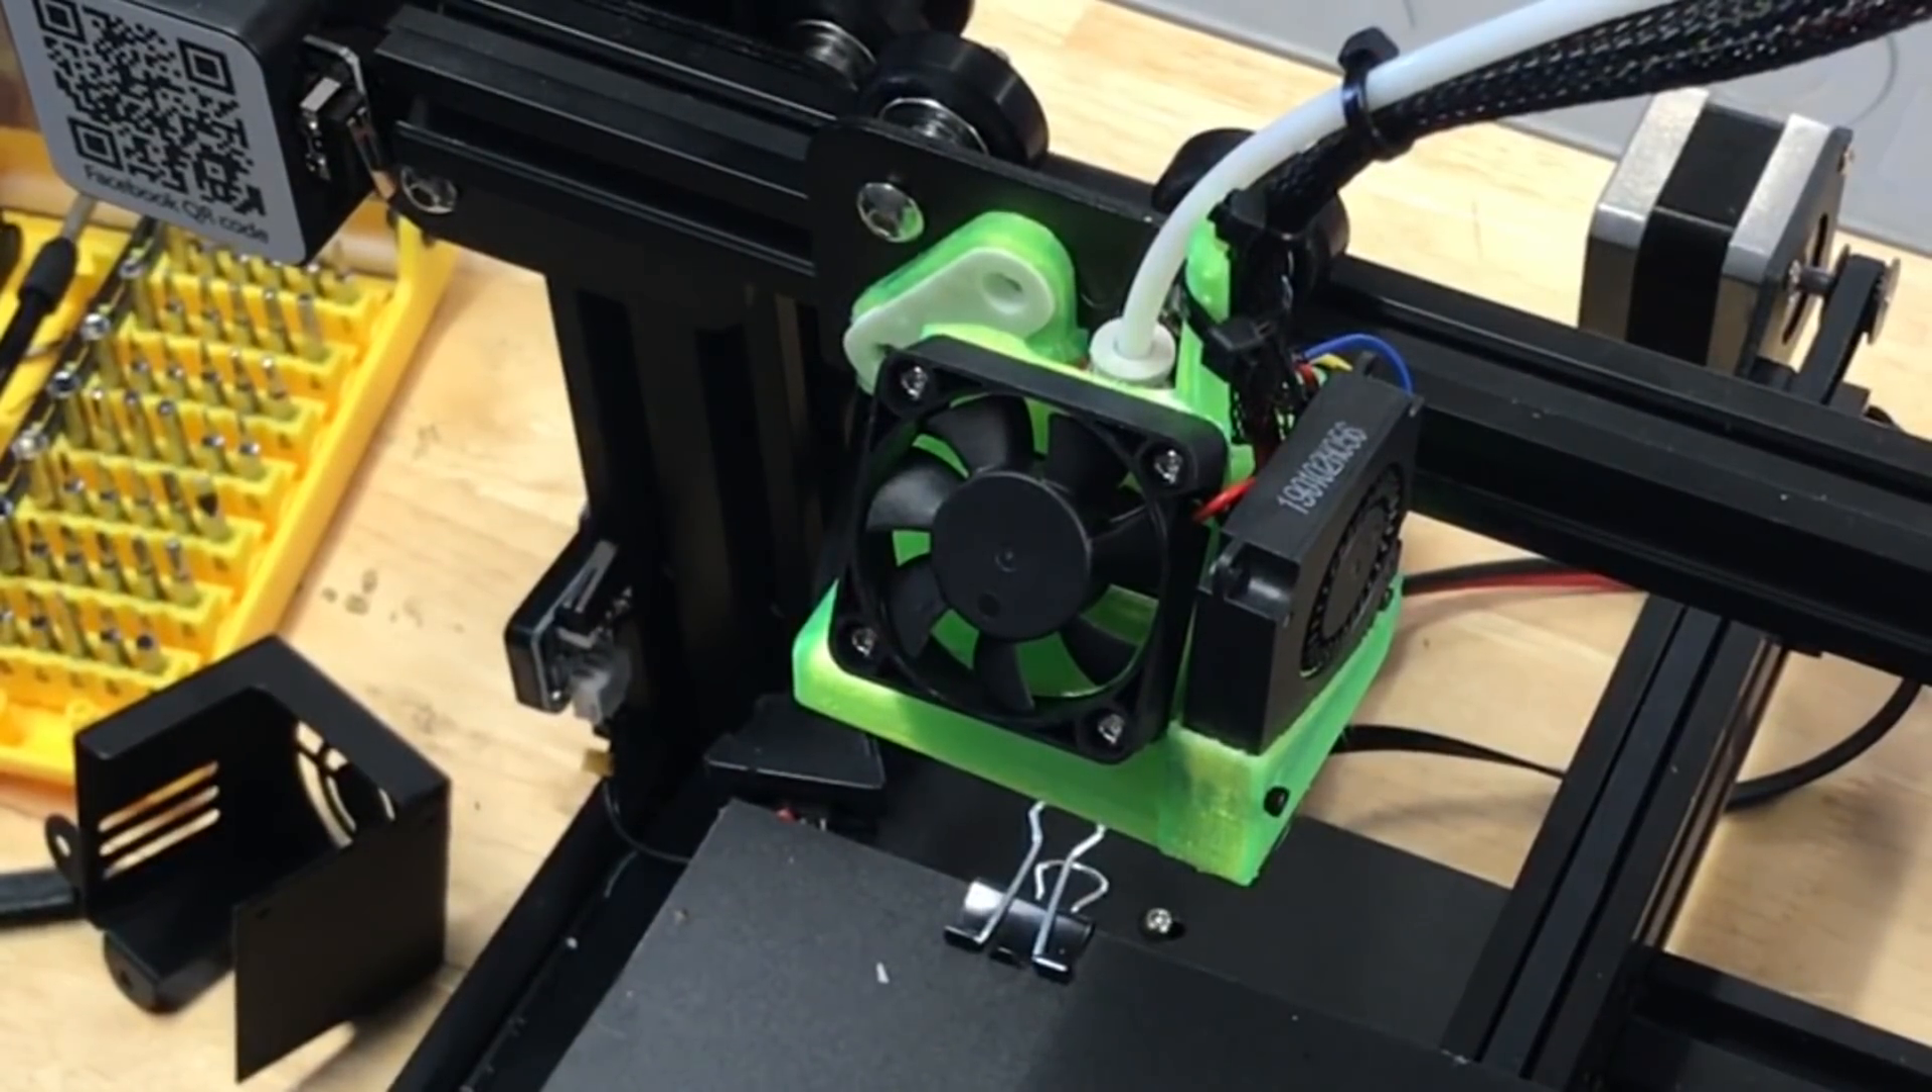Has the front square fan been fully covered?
No.